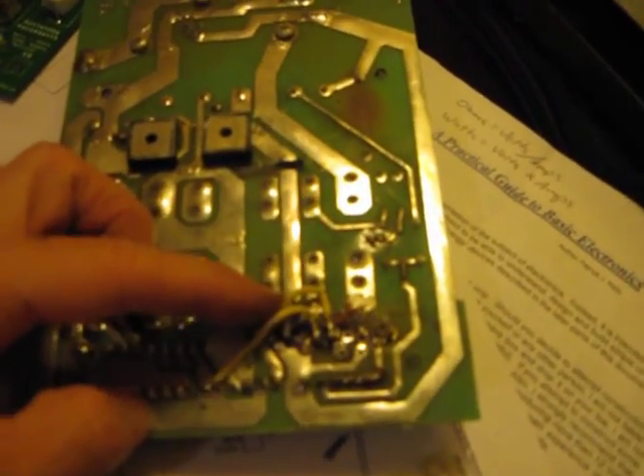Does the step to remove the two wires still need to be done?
Yes.